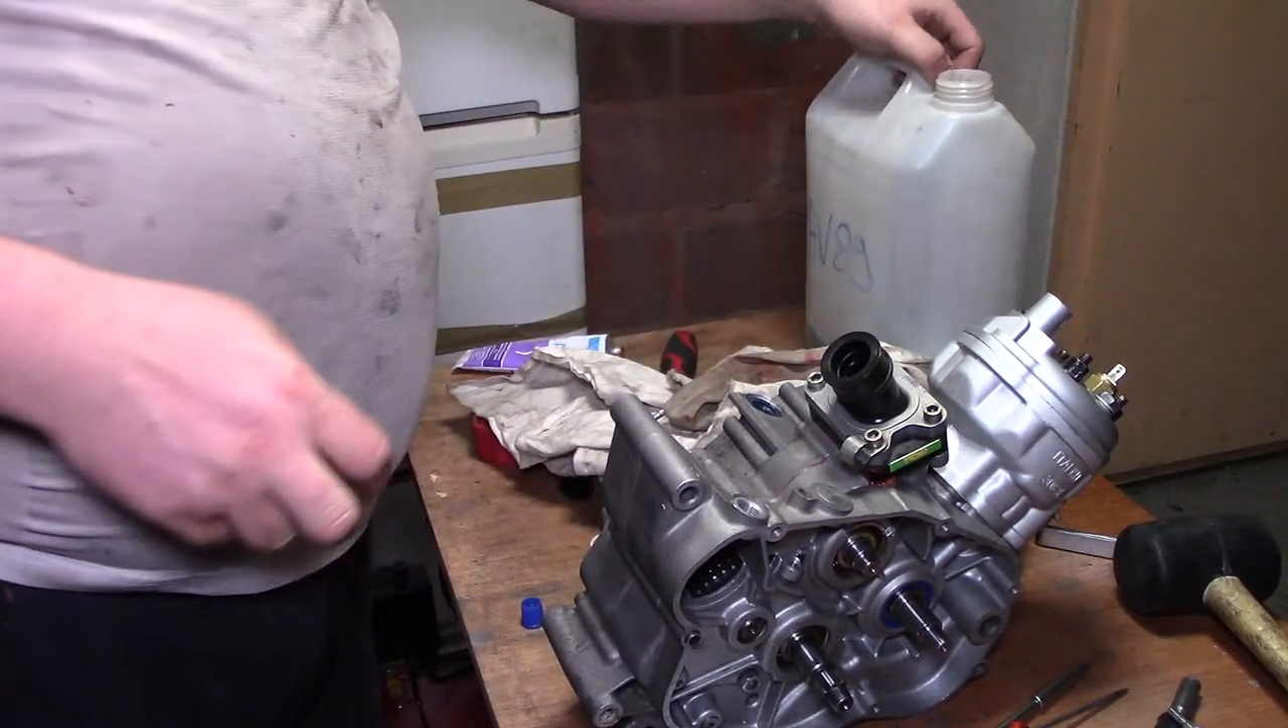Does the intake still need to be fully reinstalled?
No.